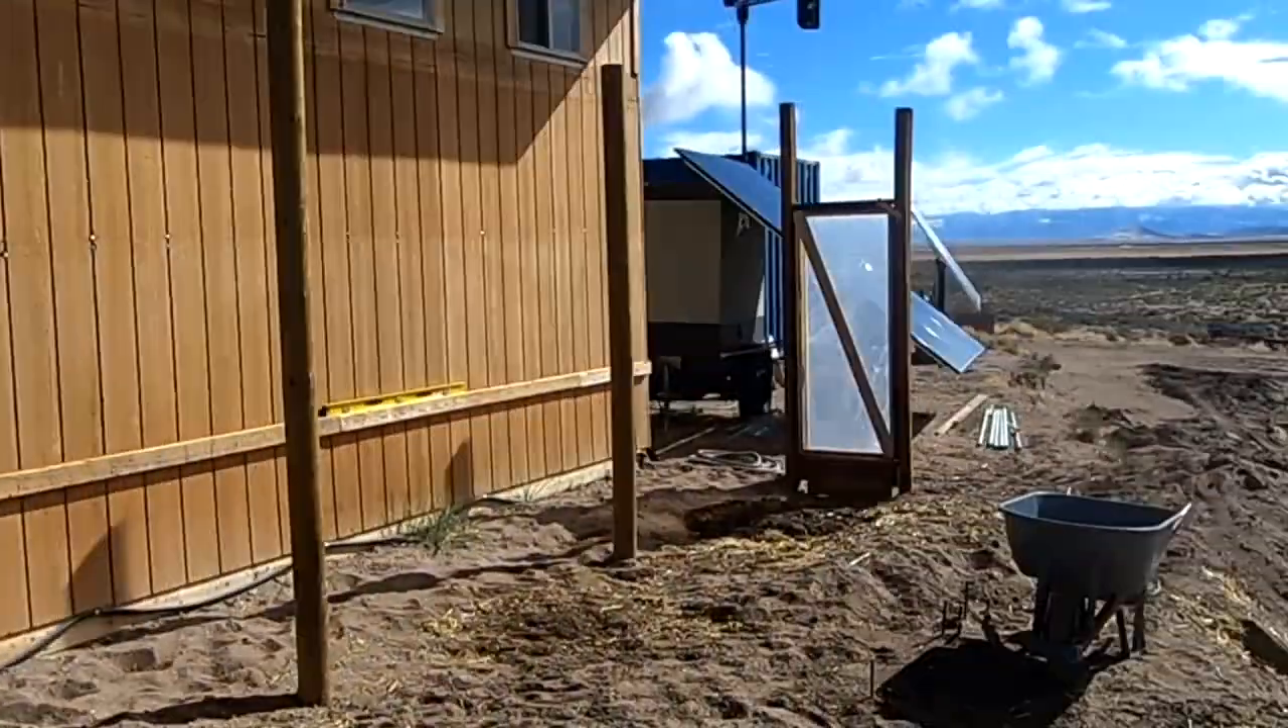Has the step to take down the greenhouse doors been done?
No.